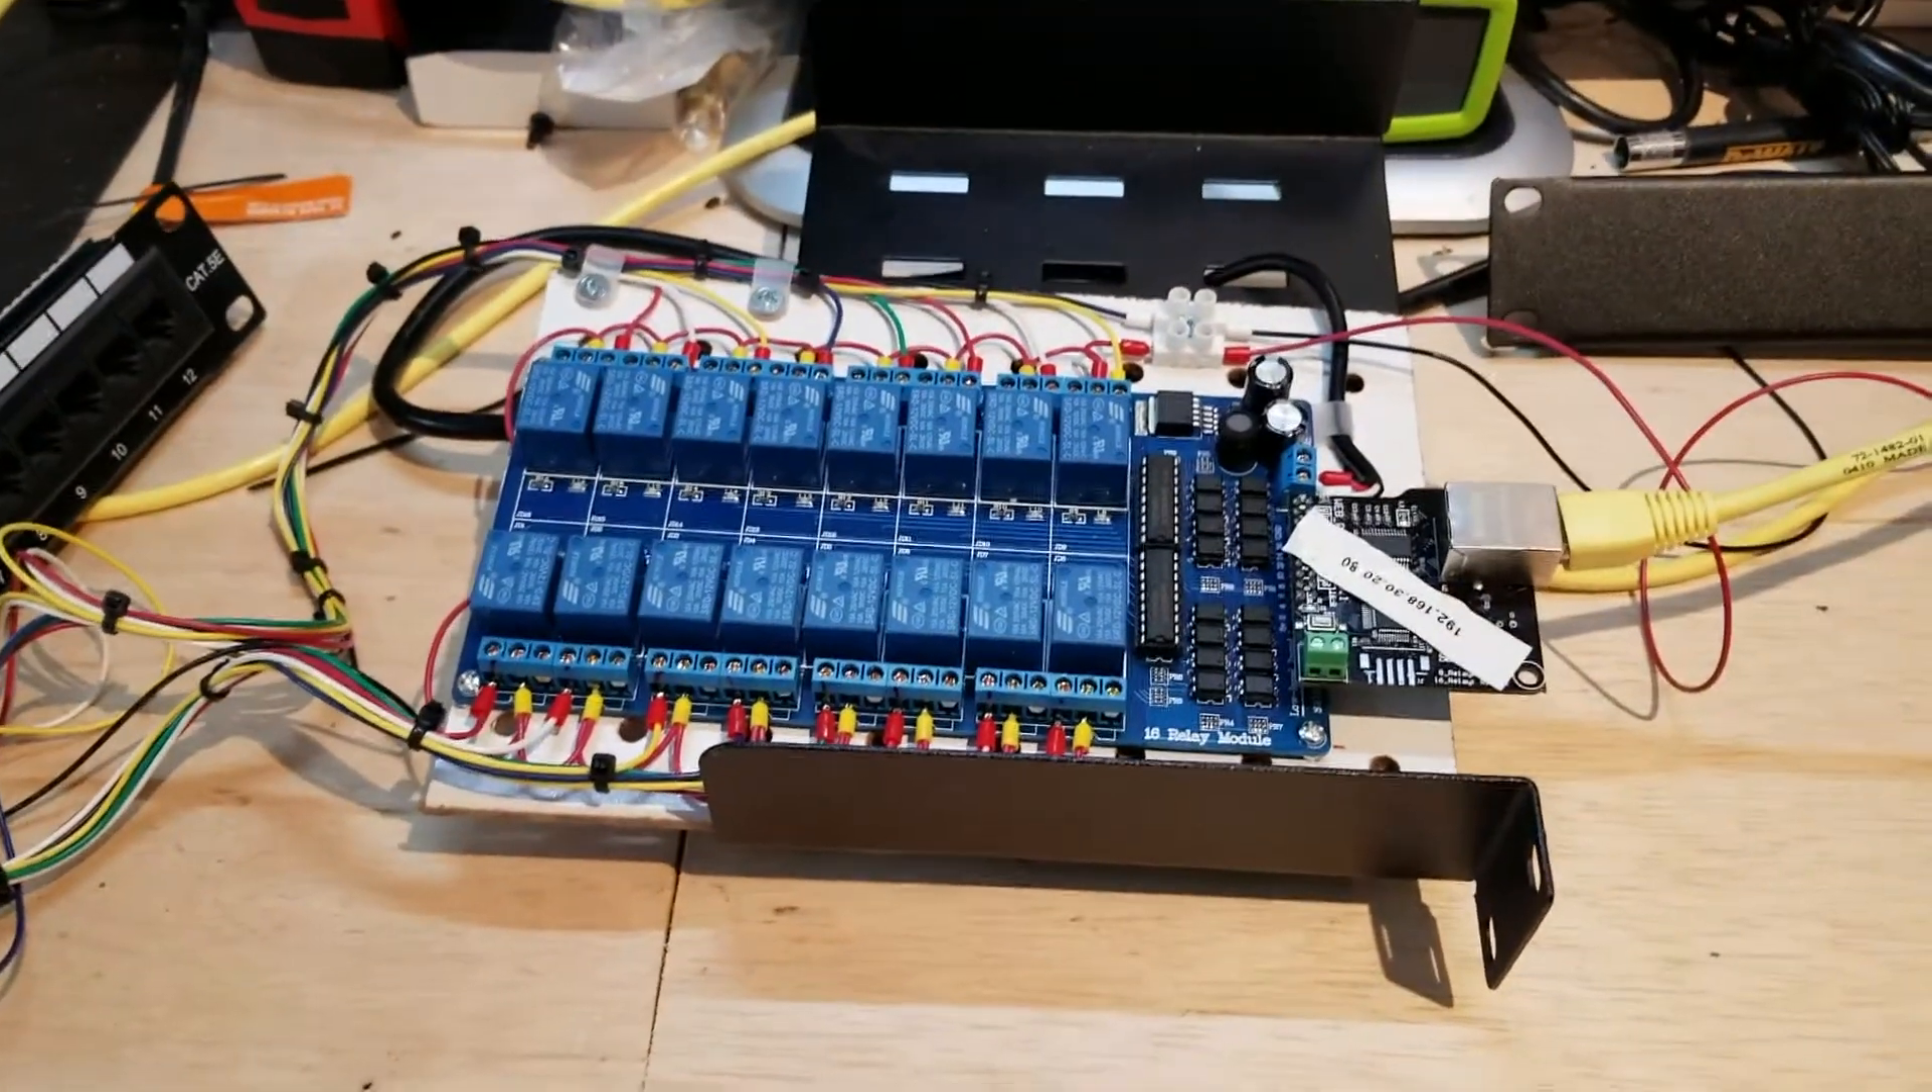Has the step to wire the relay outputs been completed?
Yes.